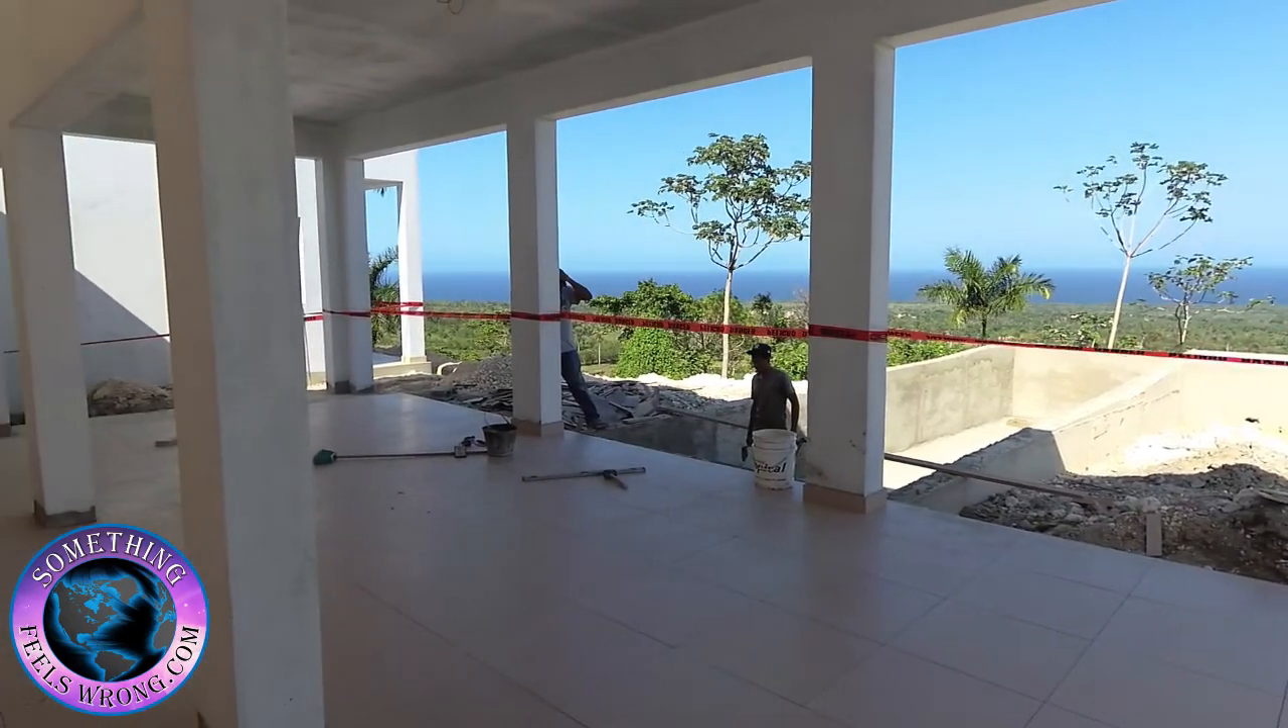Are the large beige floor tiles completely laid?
Yes.